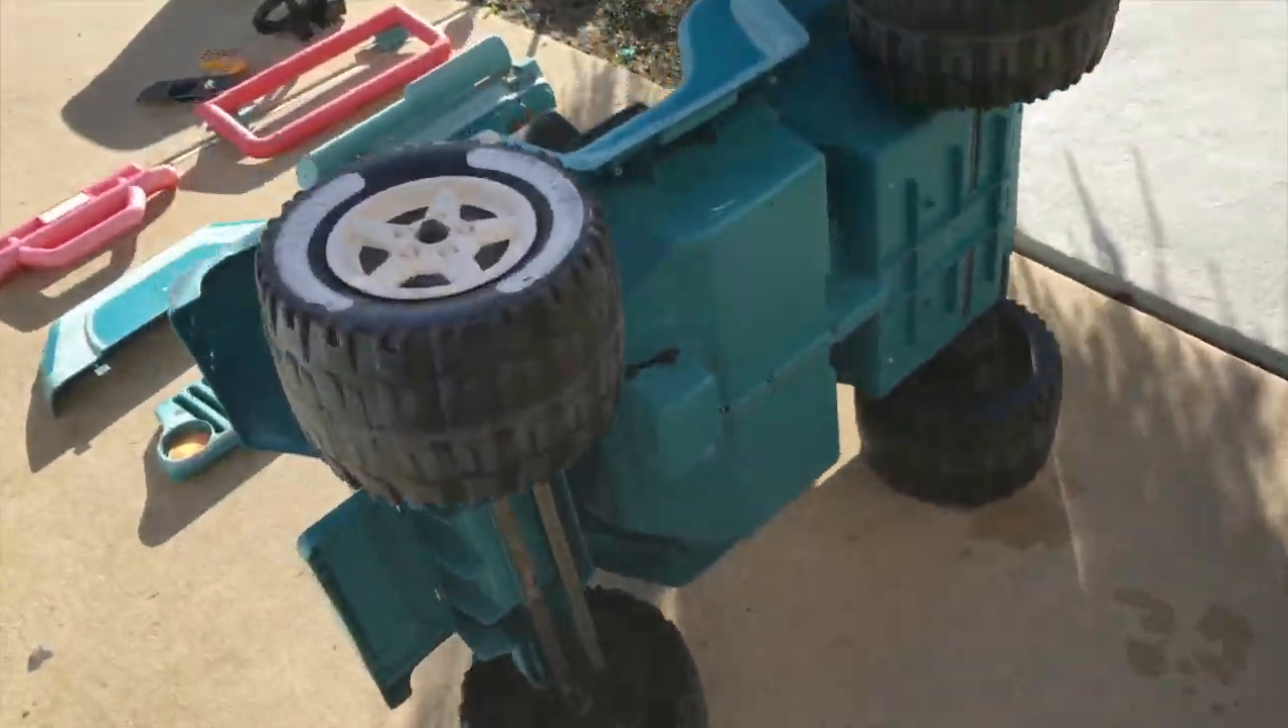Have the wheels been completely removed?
No.